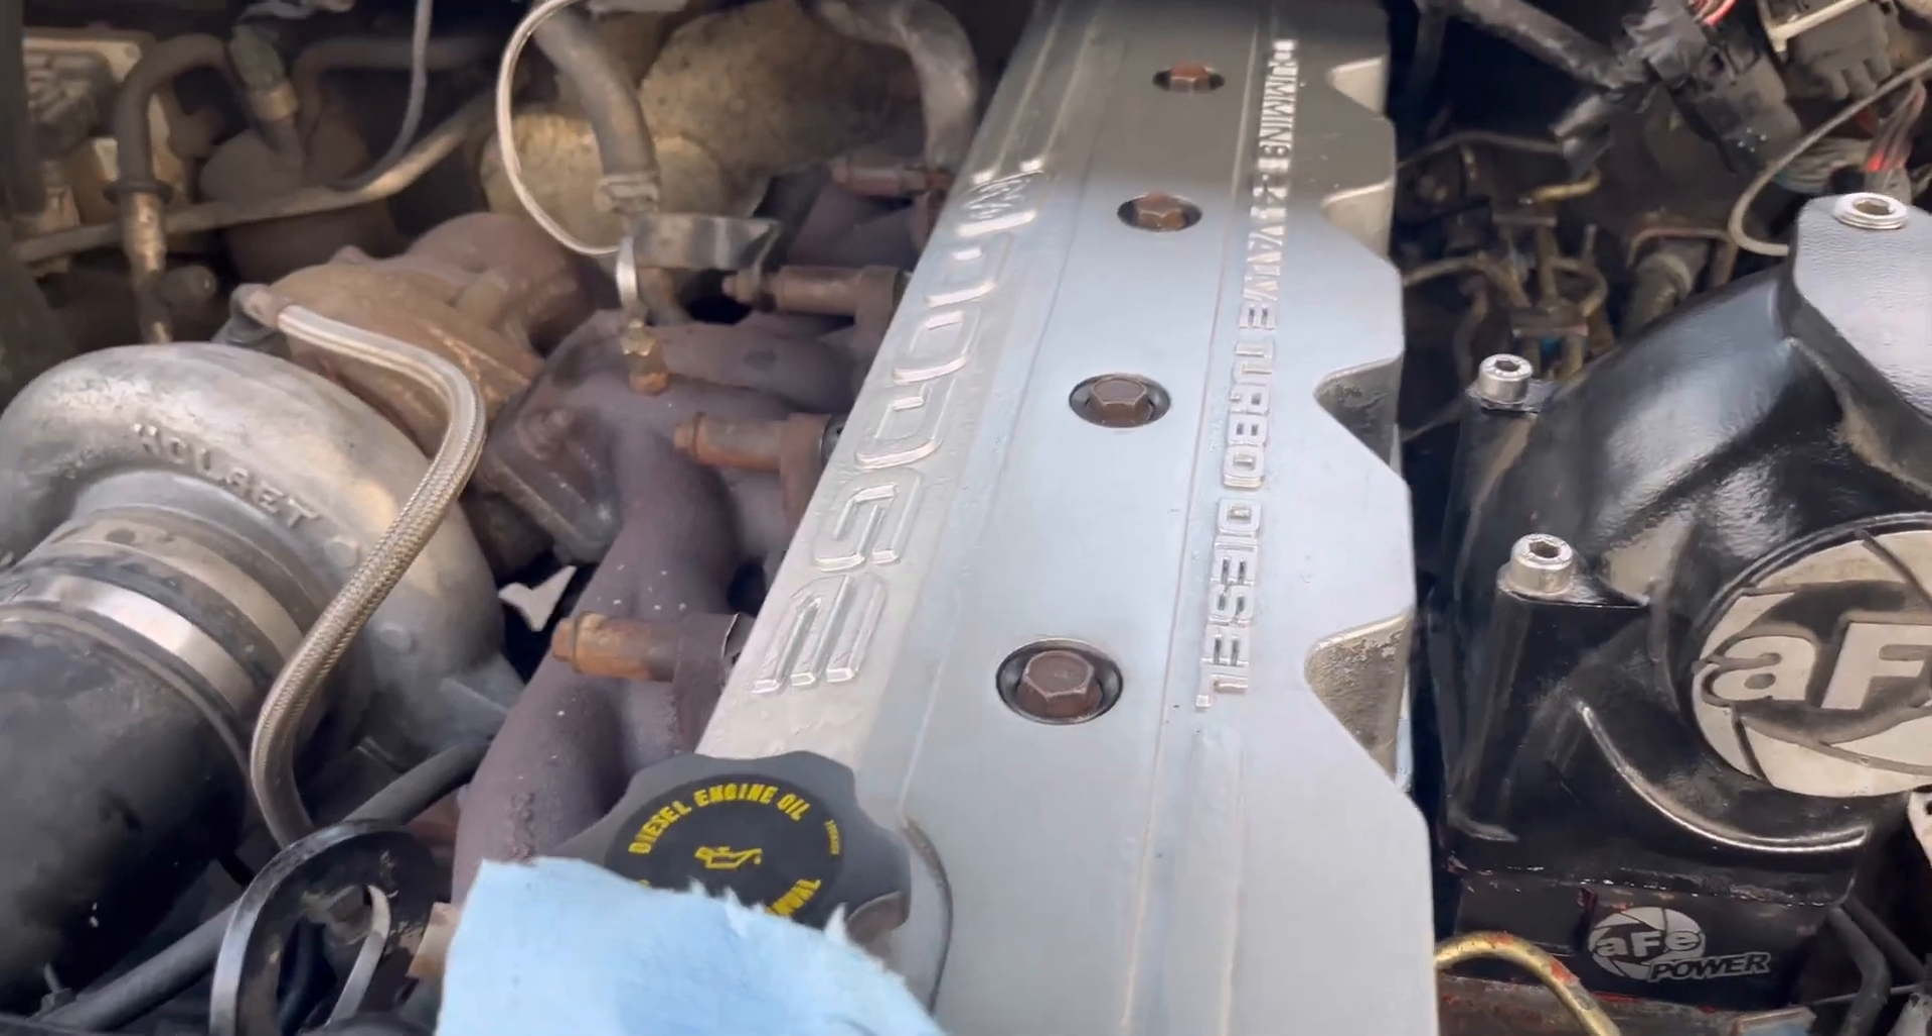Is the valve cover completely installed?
Yes.